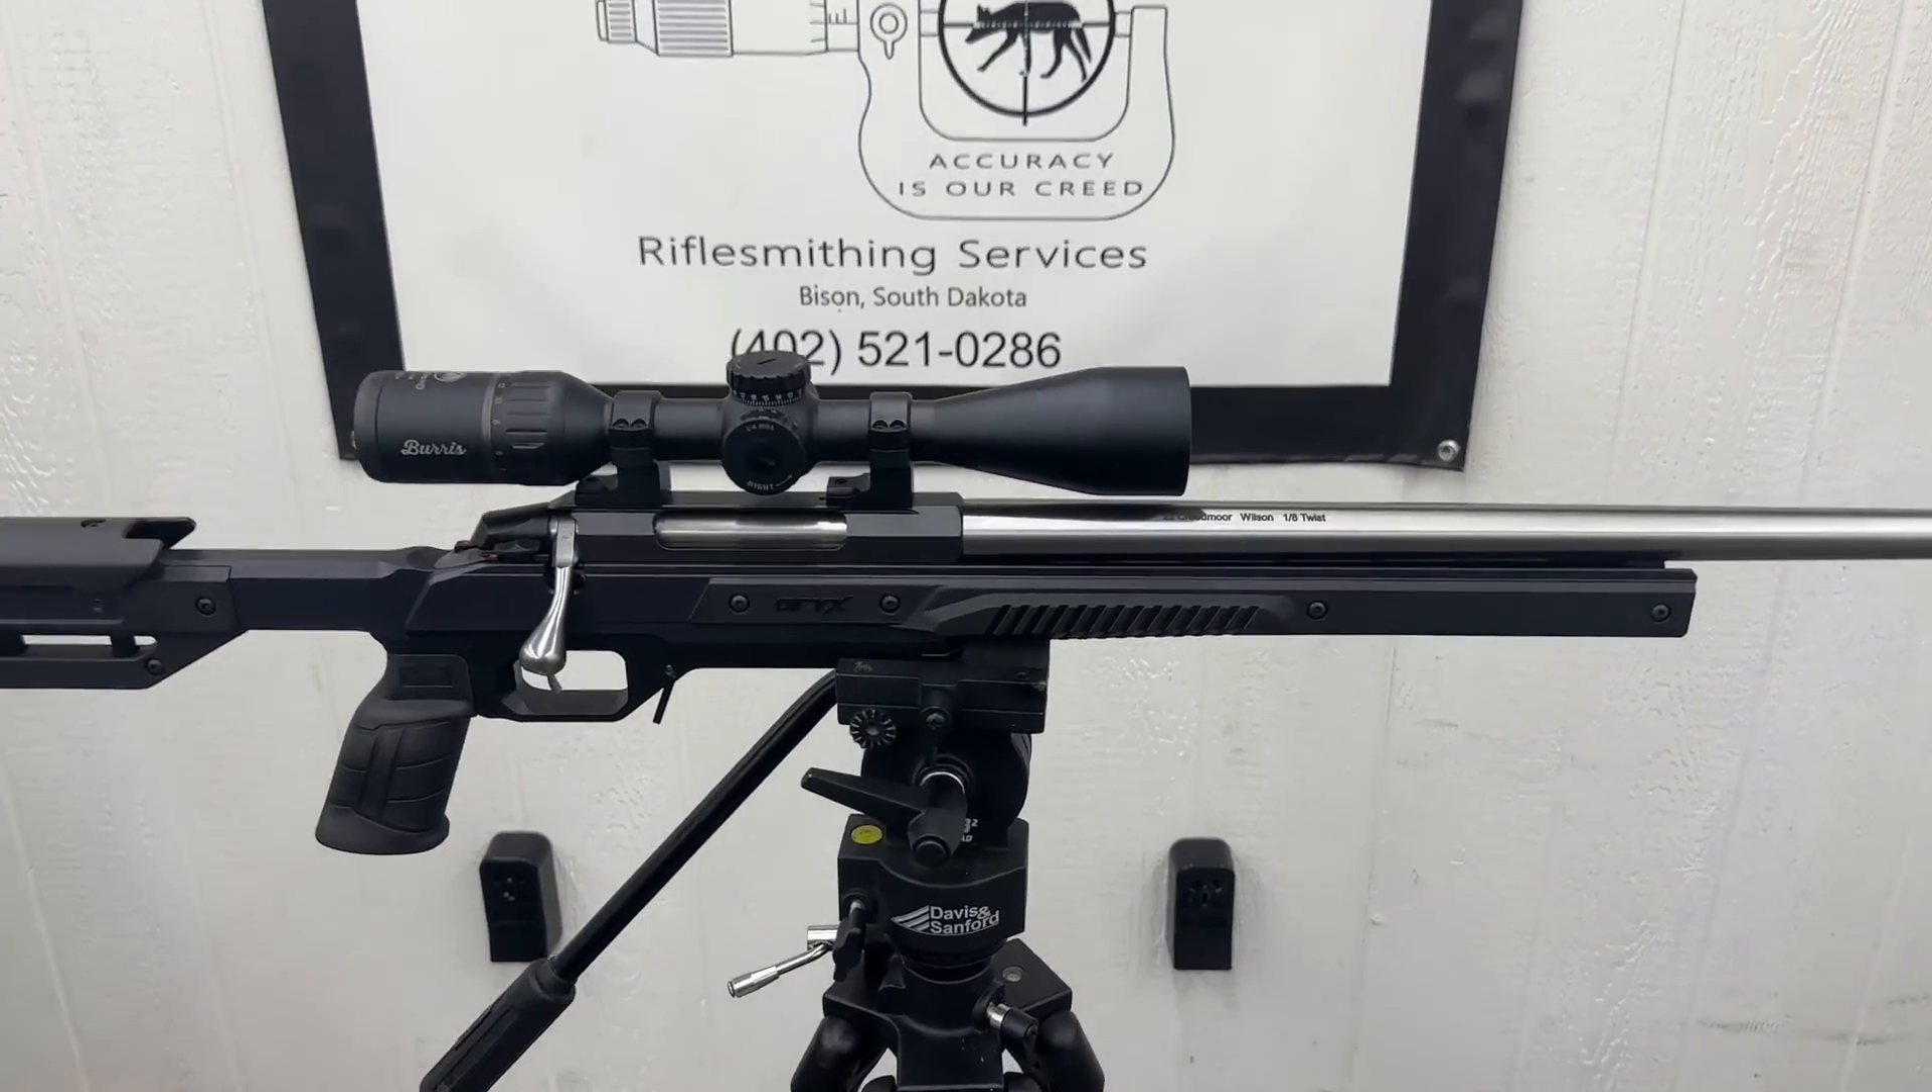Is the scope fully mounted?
Yes.